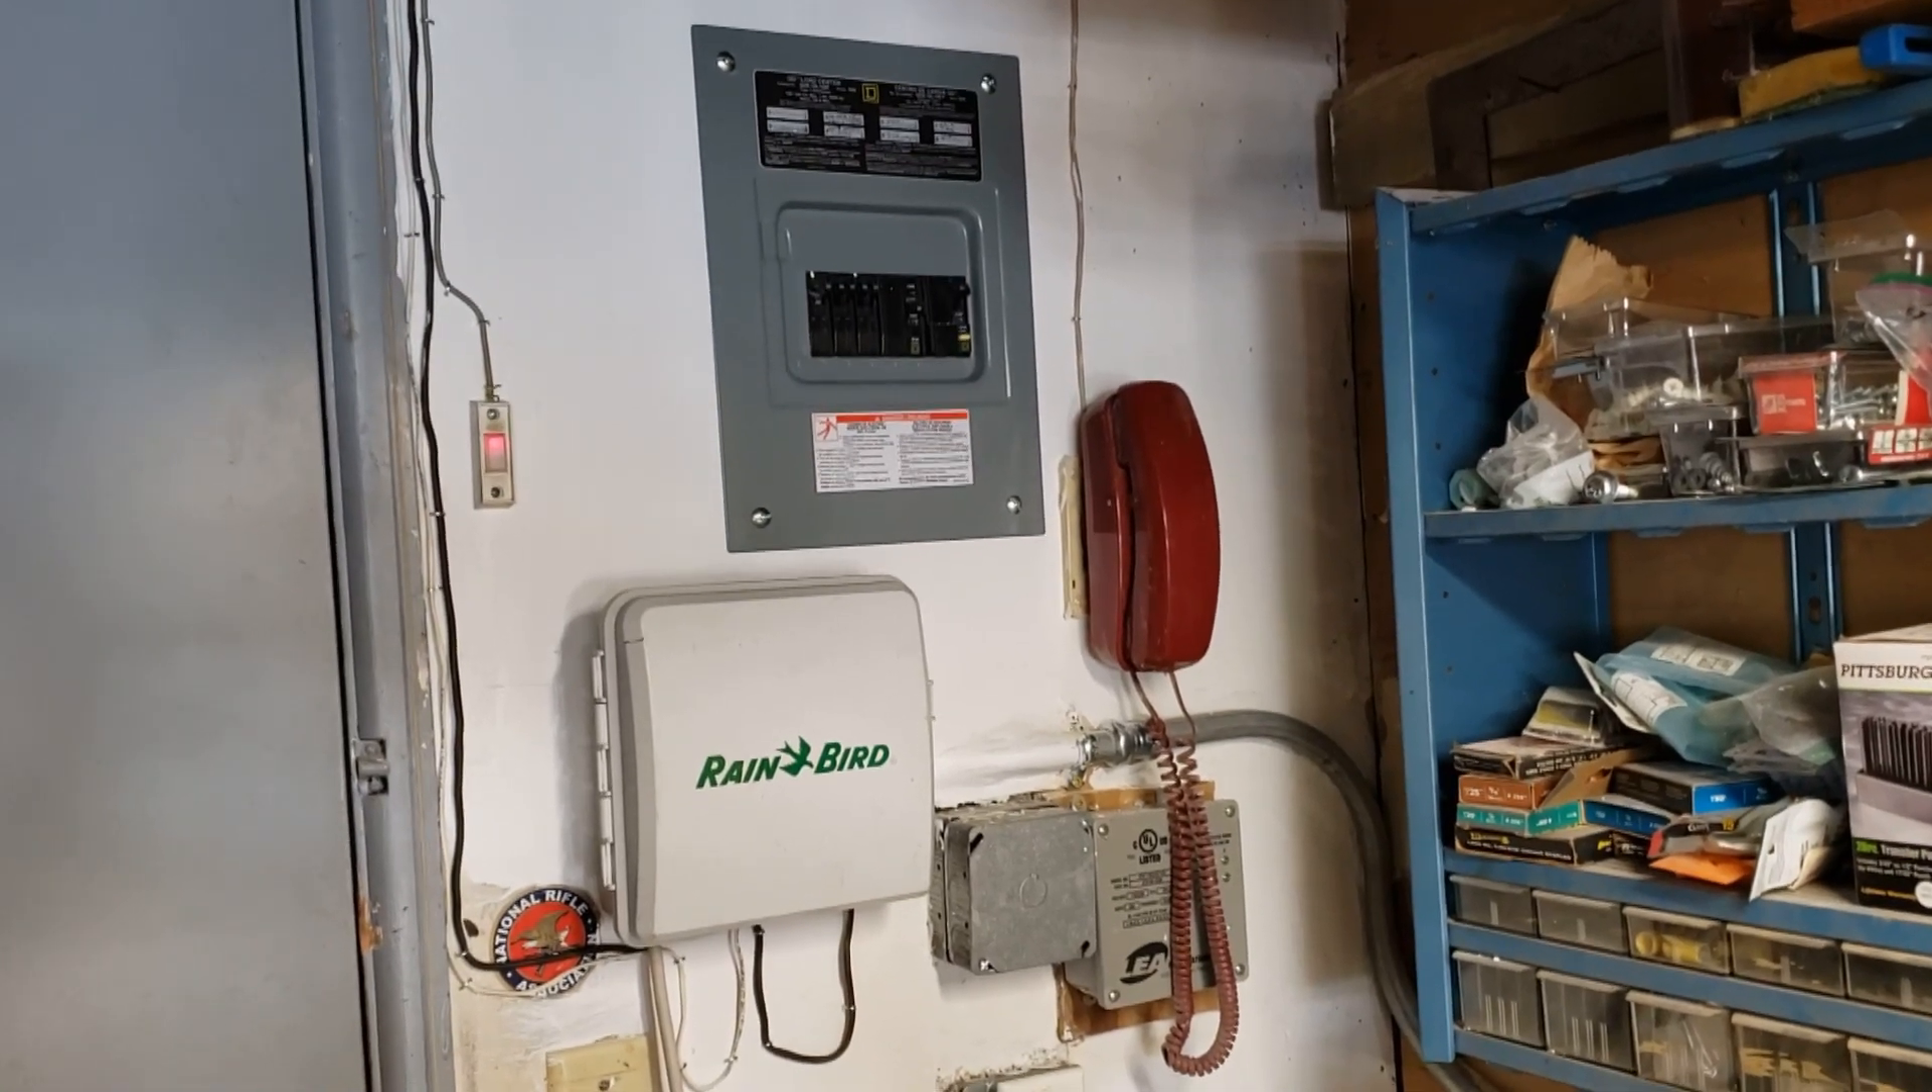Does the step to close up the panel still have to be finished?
No.